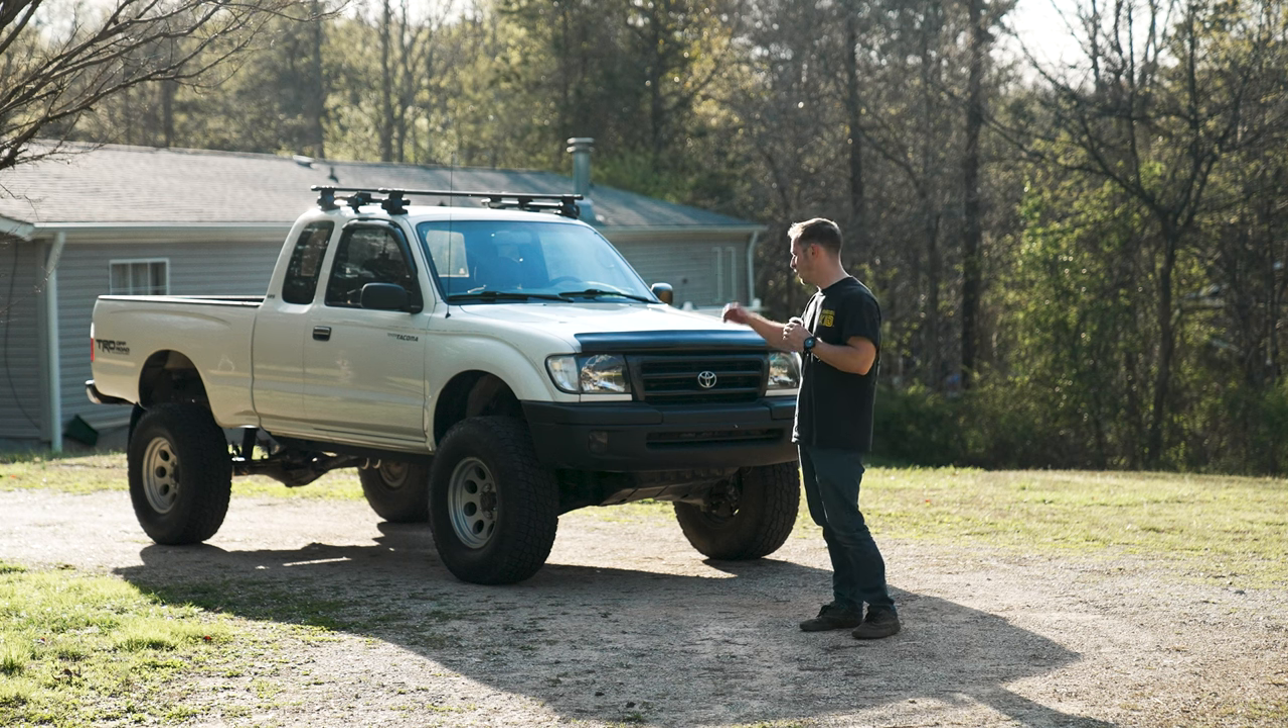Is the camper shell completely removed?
Yes.